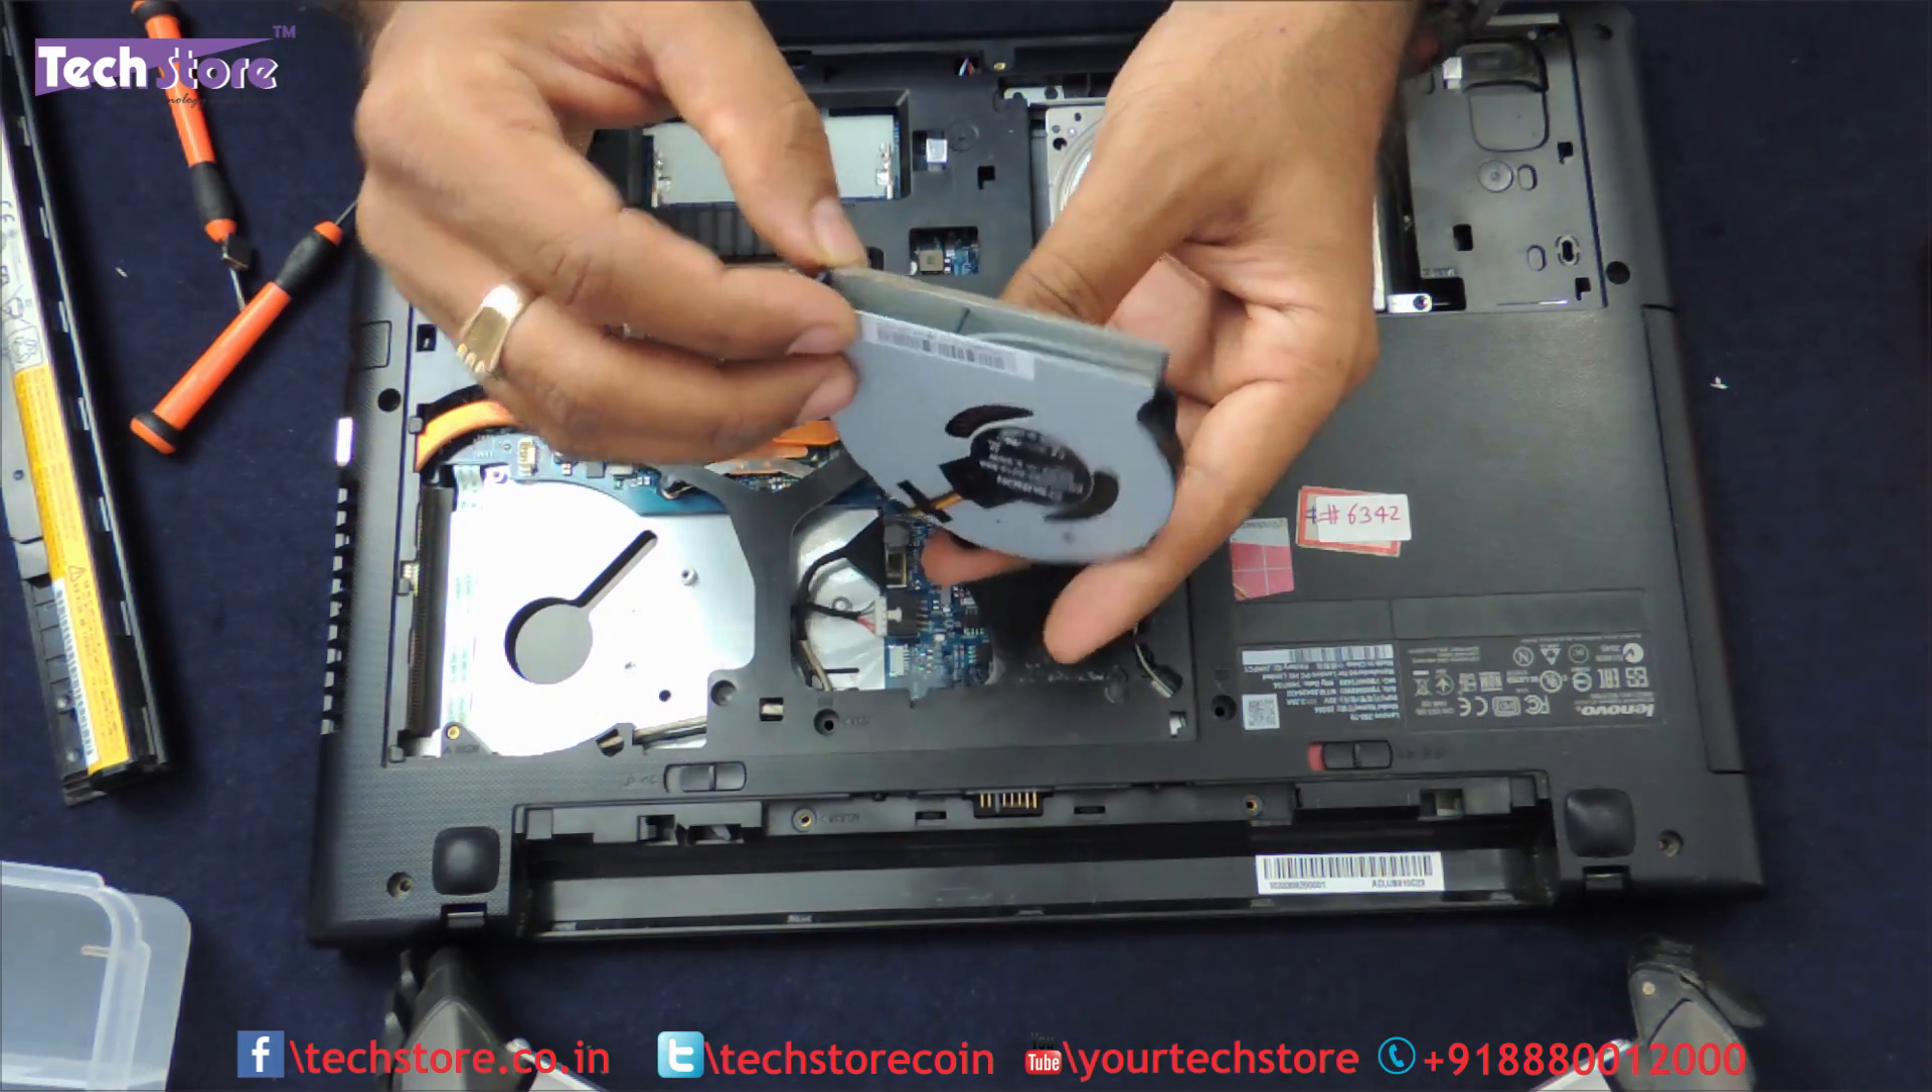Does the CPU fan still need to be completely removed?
No.